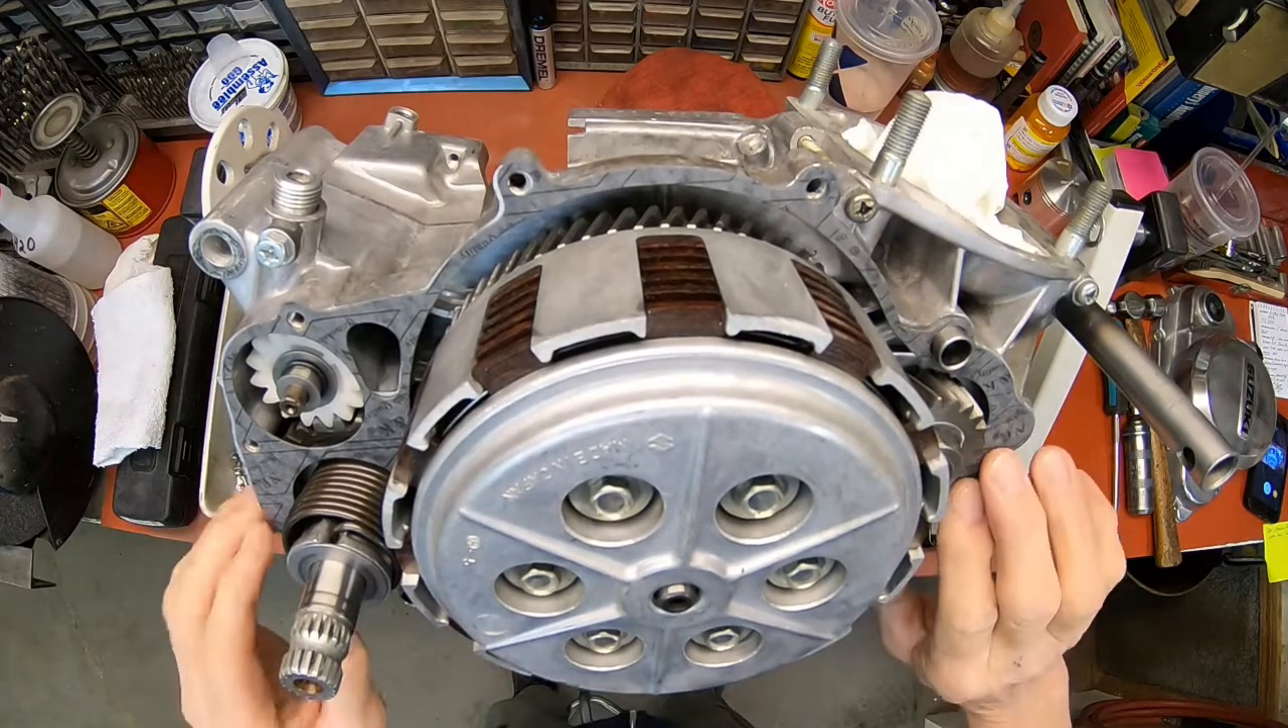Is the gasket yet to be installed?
No.